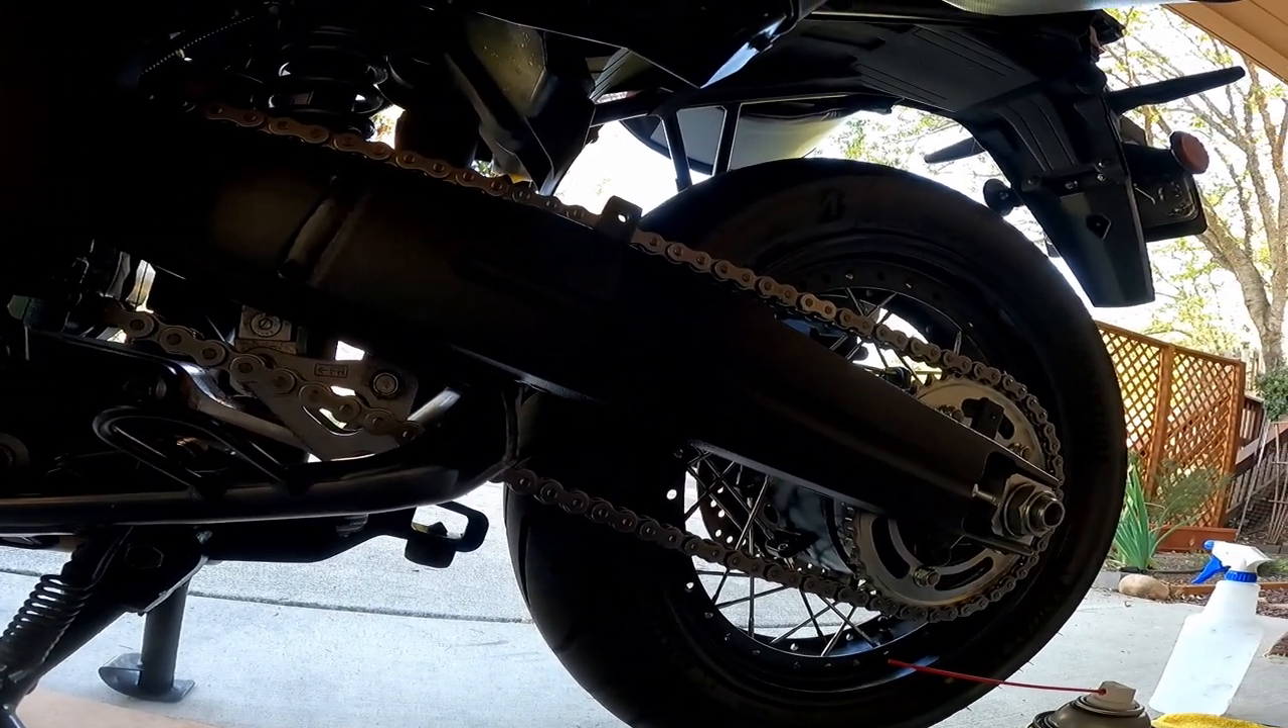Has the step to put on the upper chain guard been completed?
No.